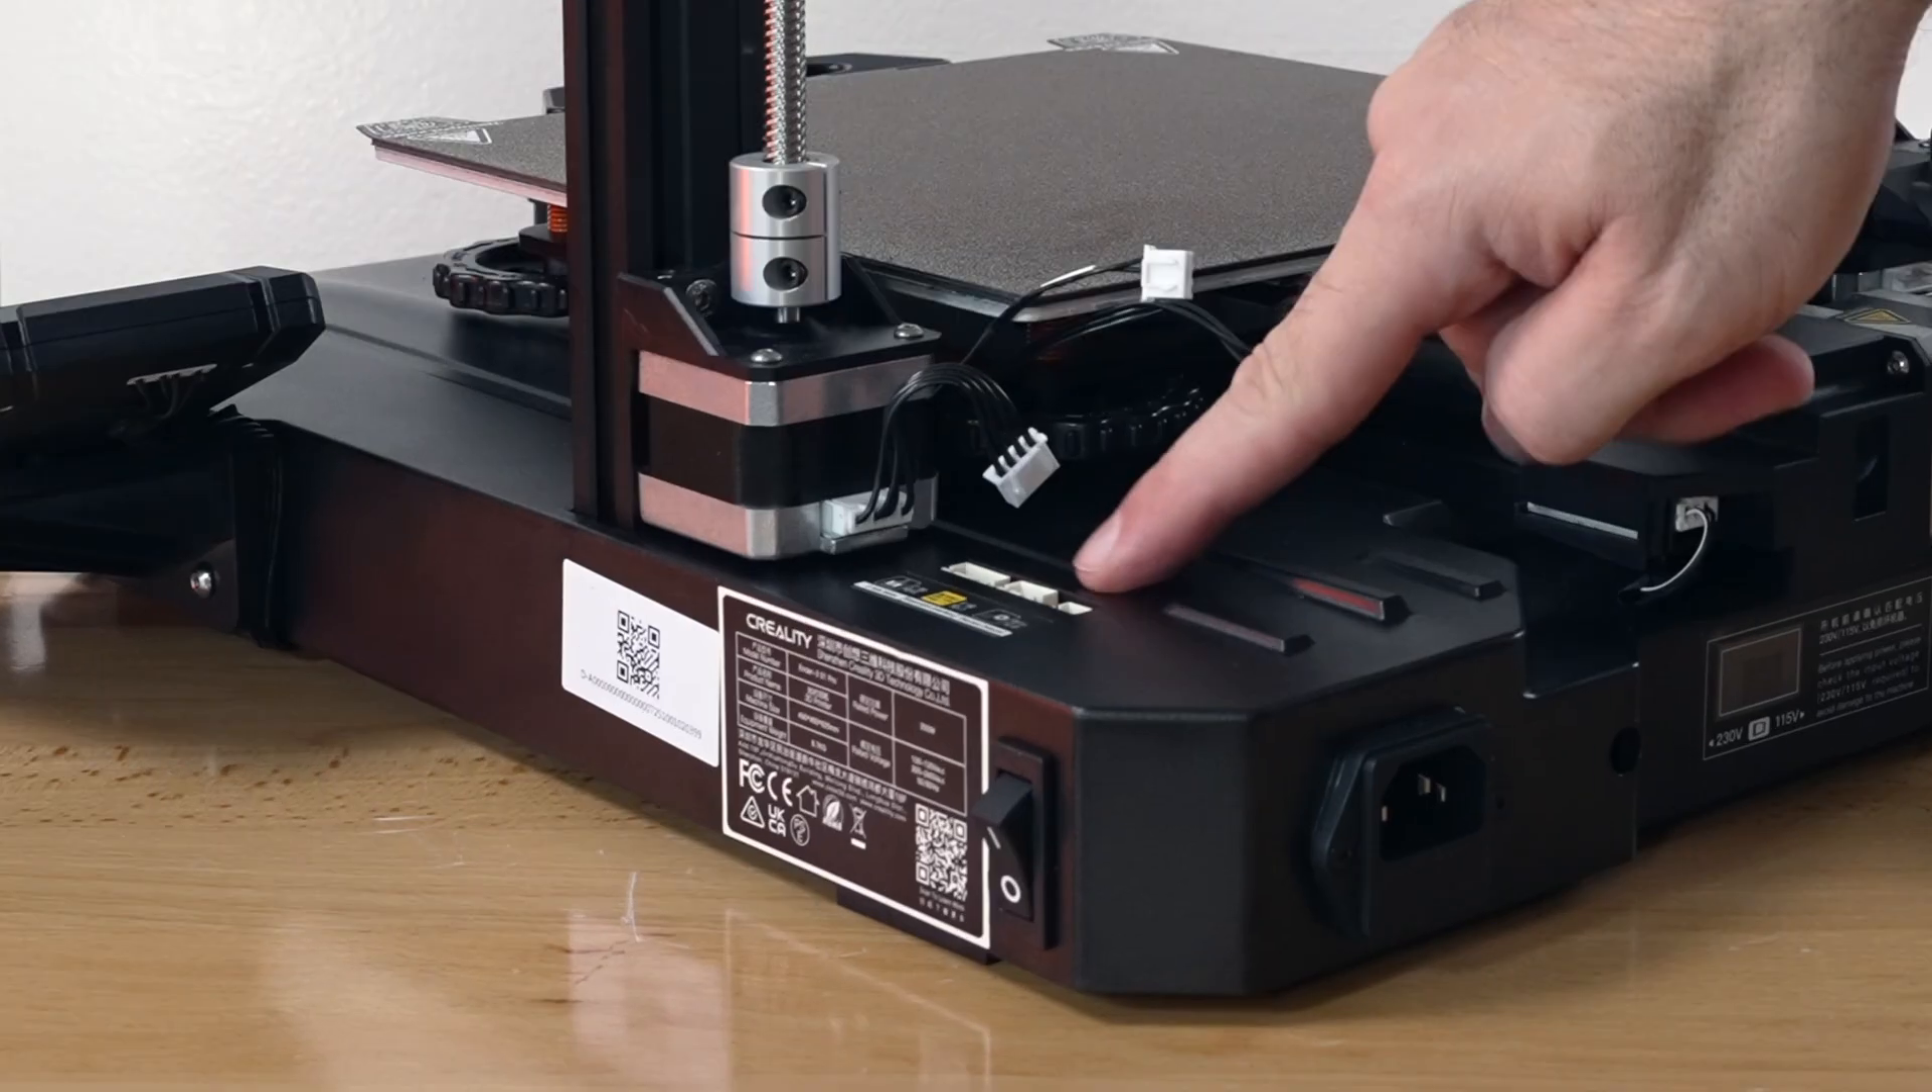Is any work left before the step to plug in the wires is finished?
Yes.